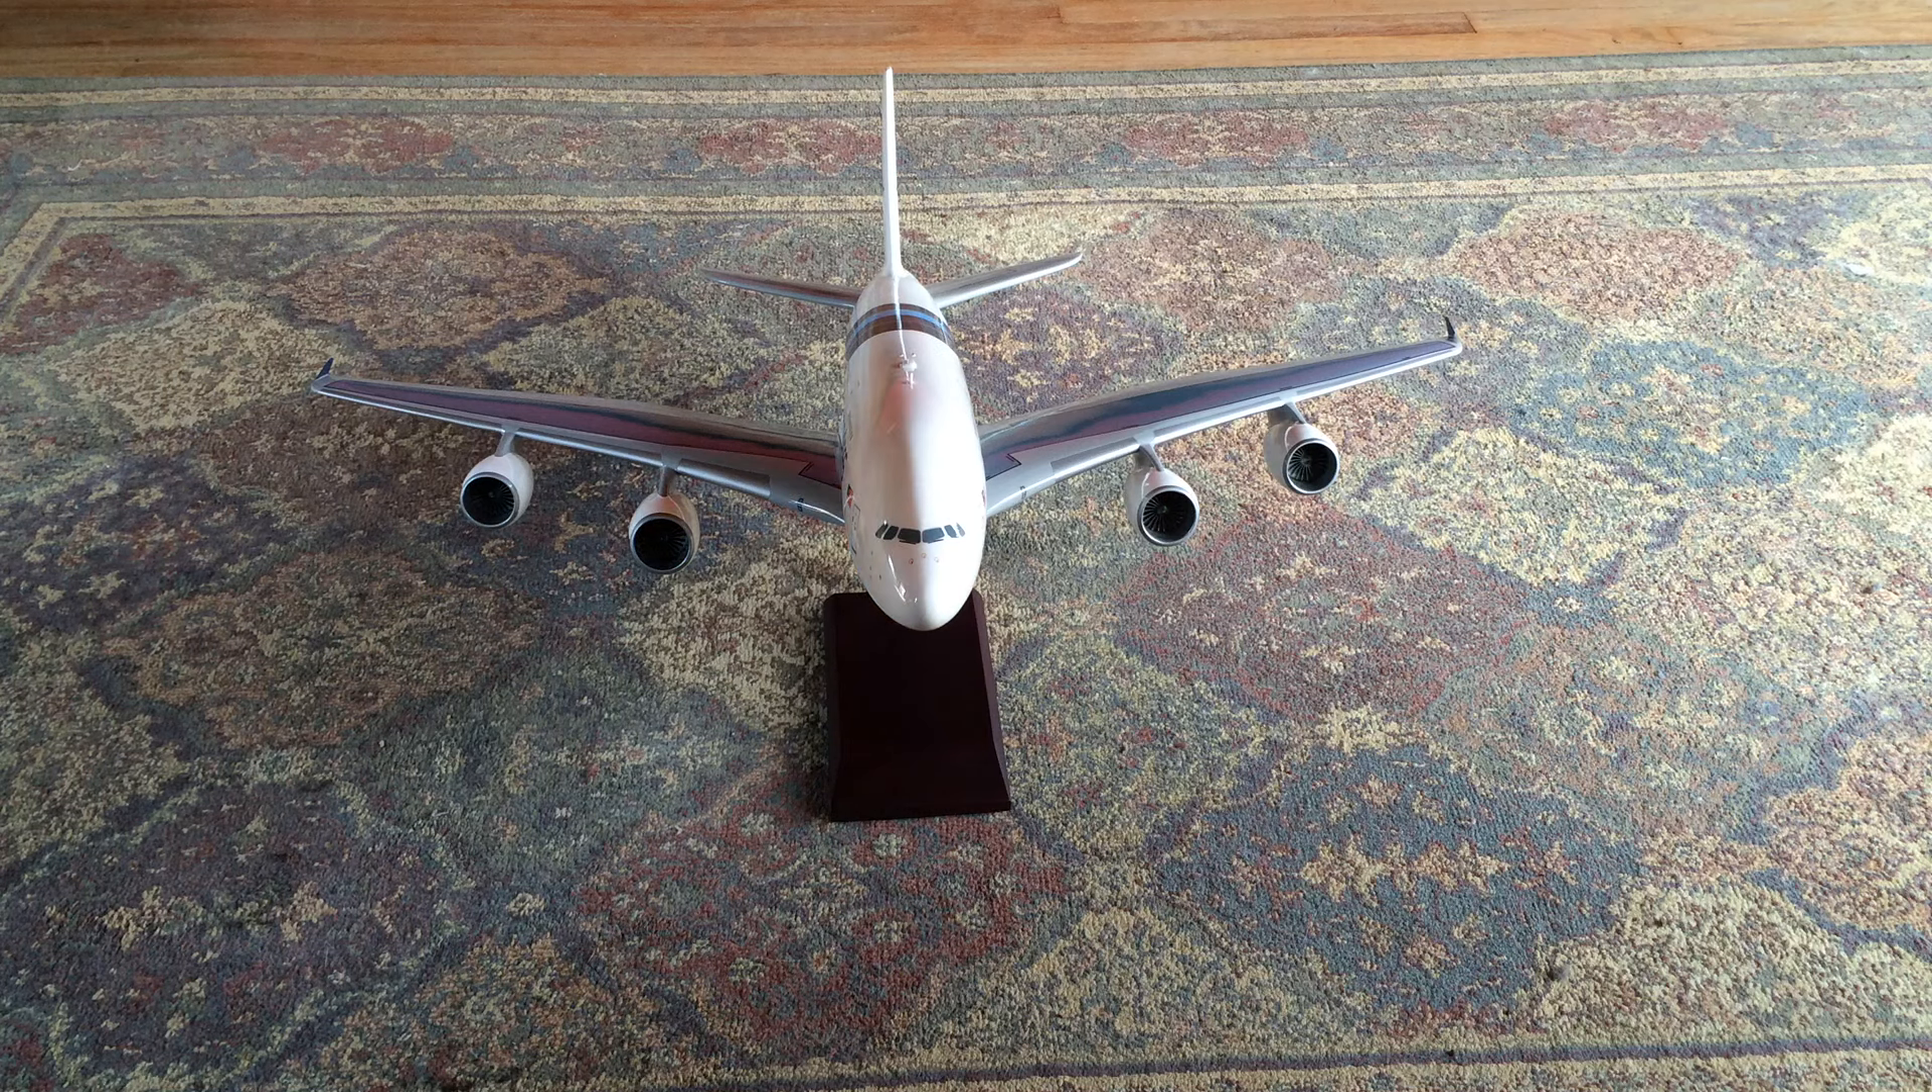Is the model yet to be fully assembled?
No.